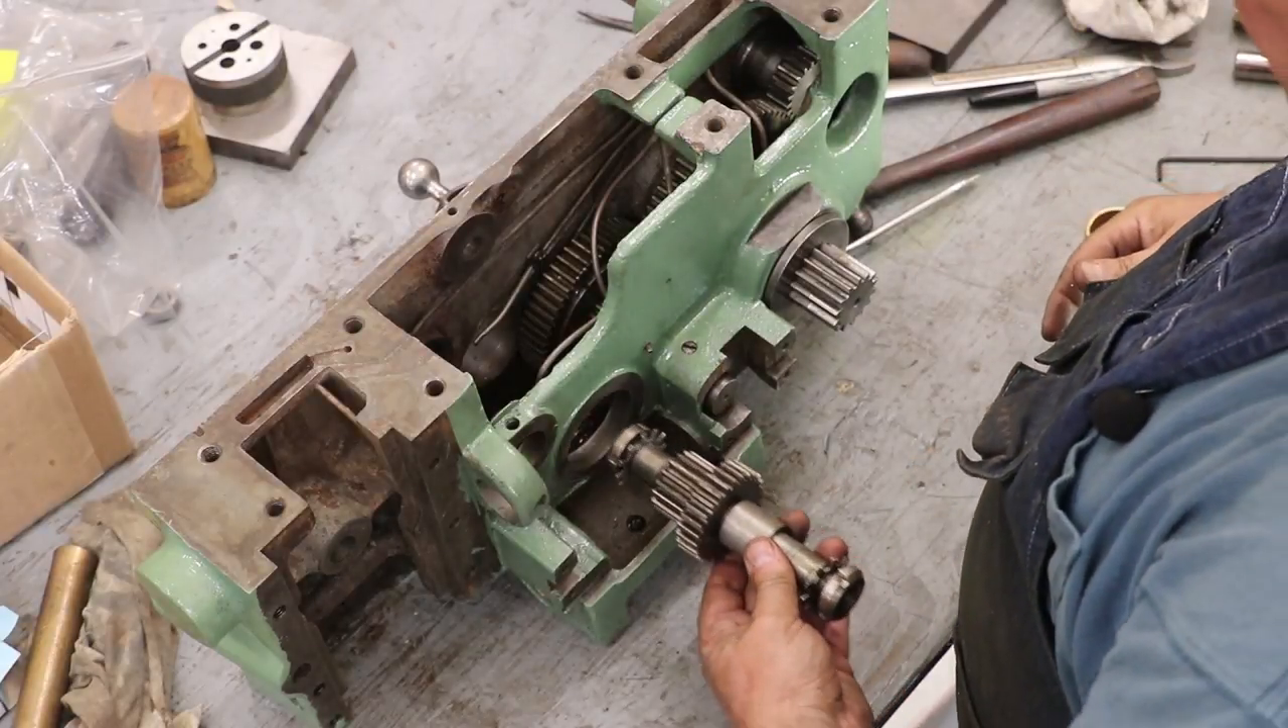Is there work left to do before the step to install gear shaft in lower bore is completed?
Yes.